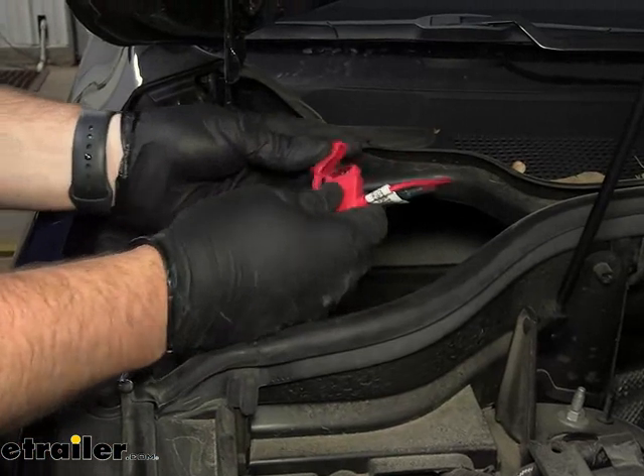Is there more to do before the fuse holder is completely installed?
Yes.